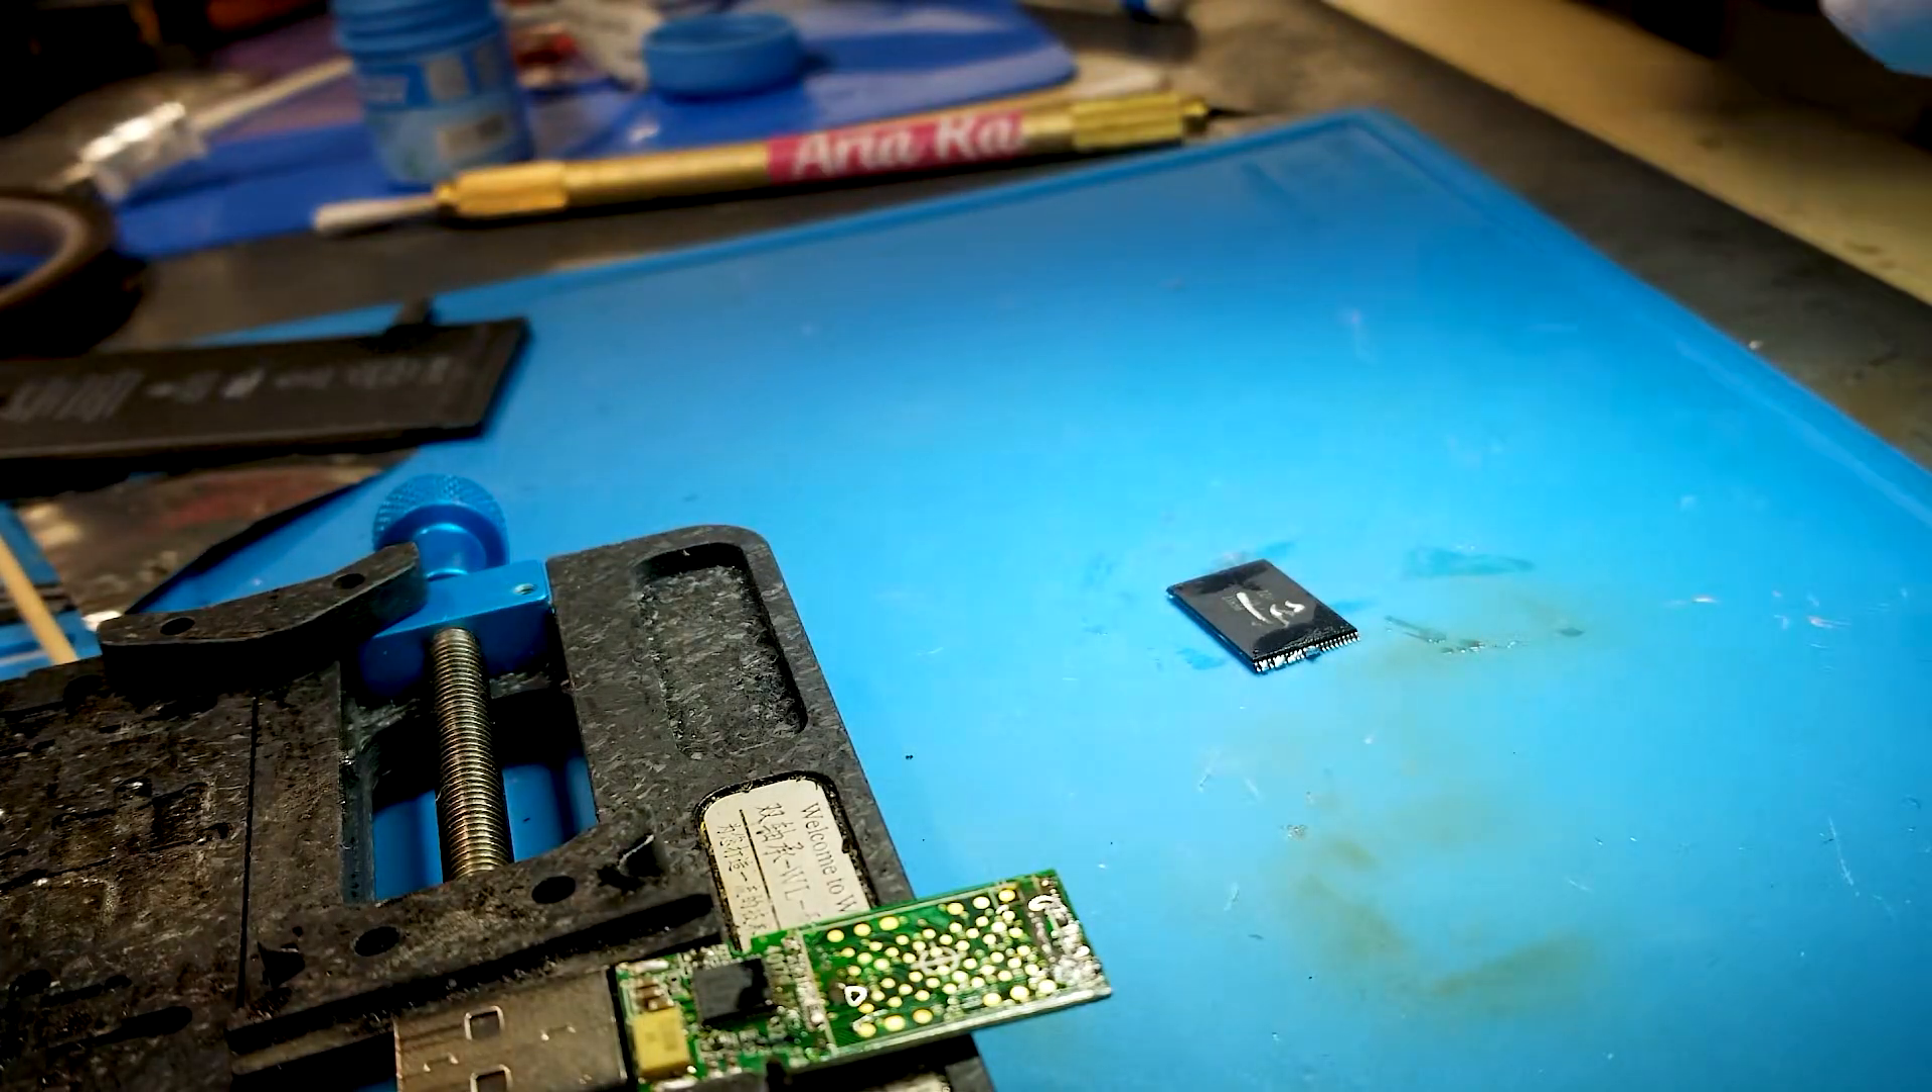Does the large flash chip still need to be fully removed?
No.